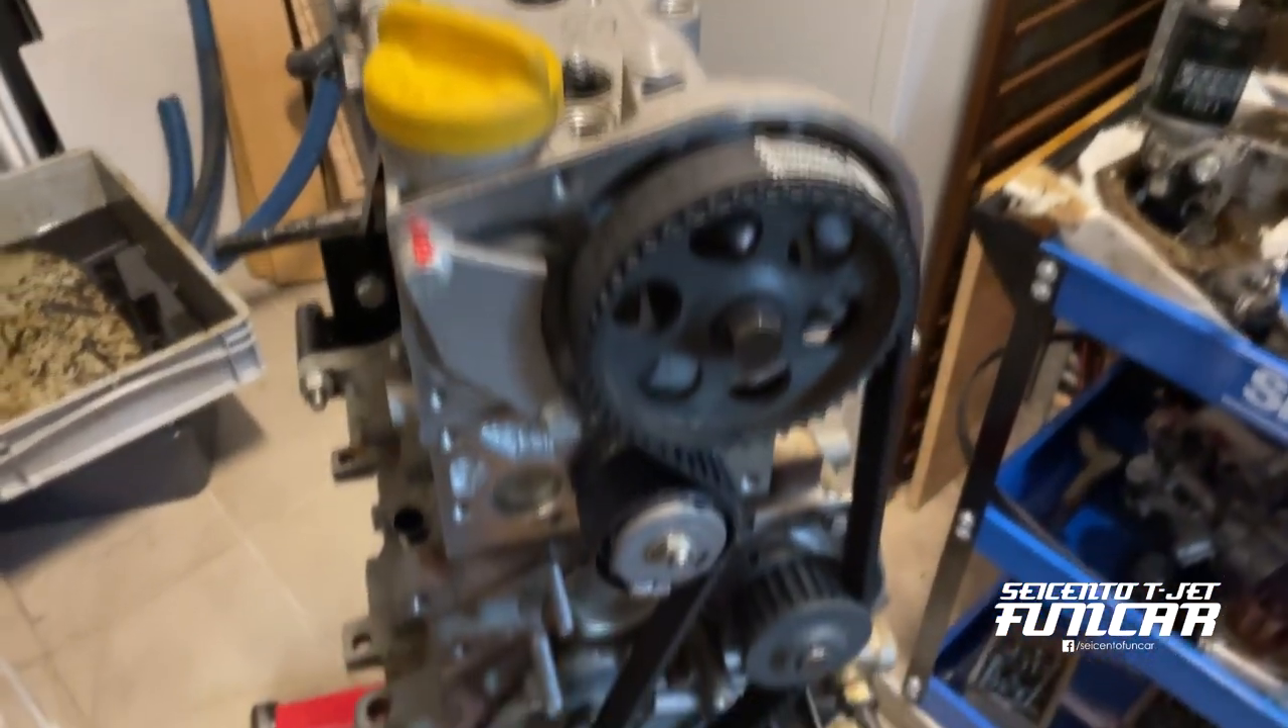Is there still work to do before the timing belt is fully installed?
No.